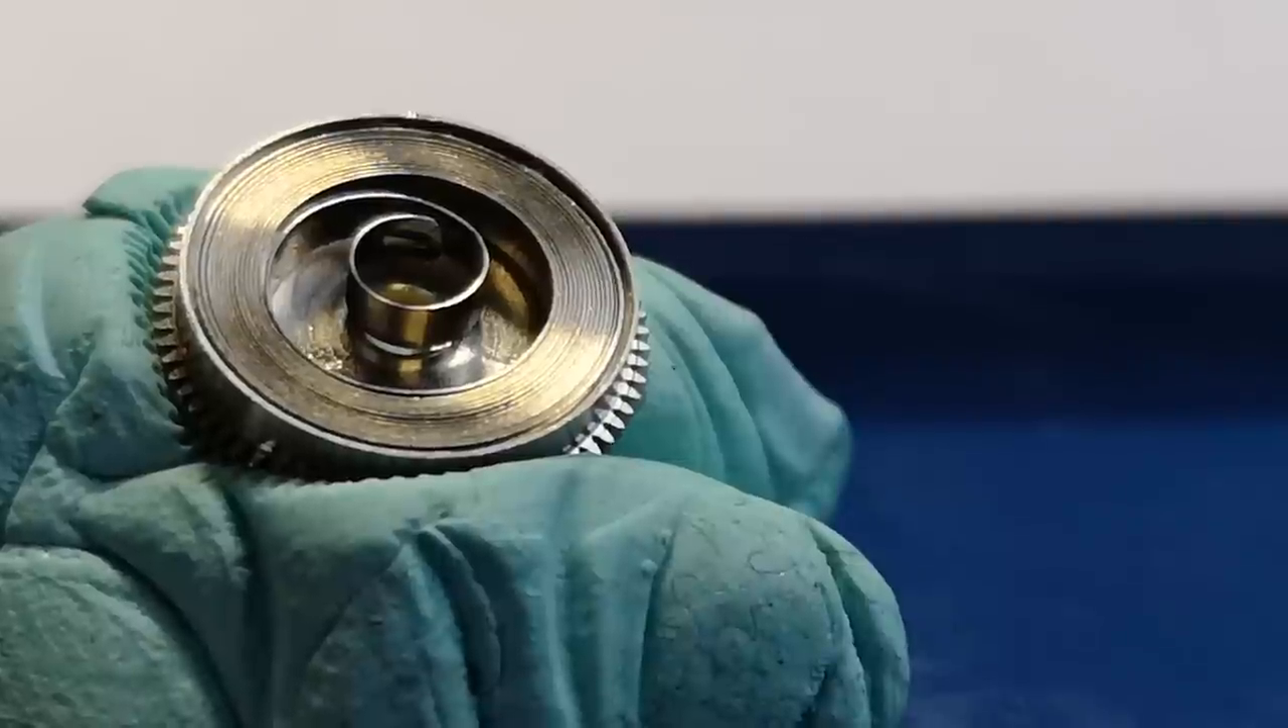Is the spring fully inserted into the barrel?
Yes.